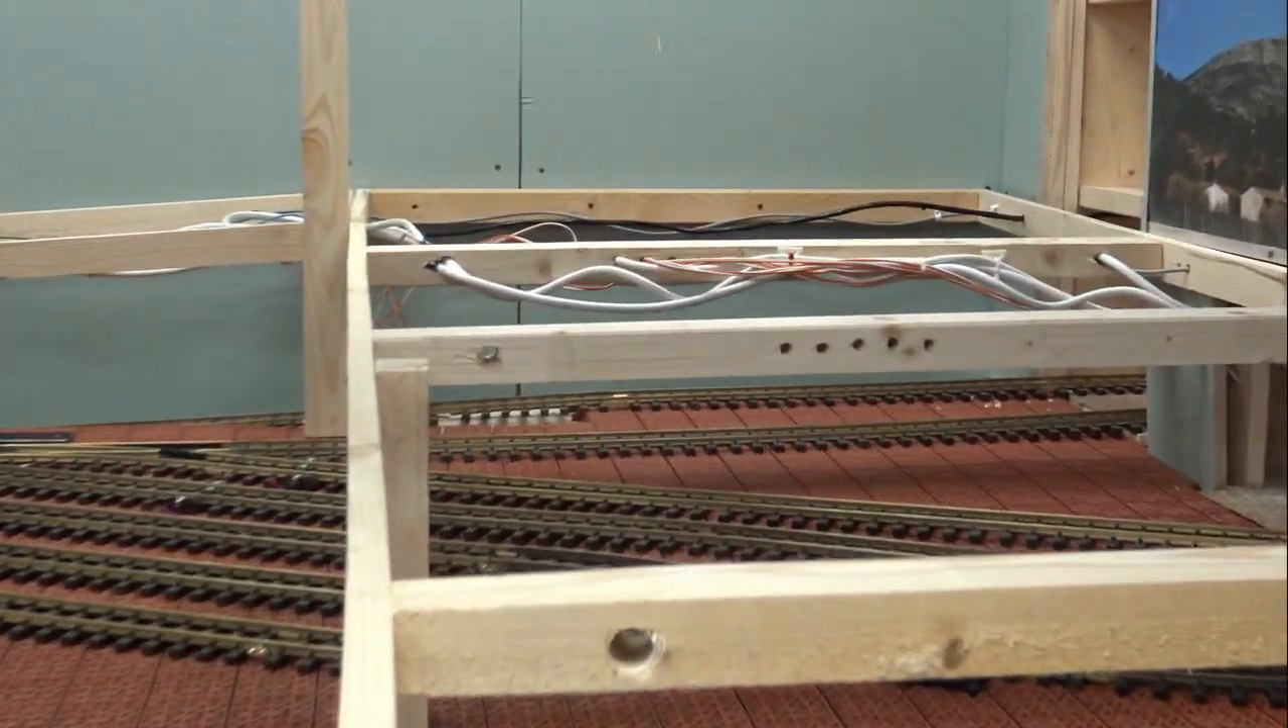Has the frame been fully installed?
Yes.